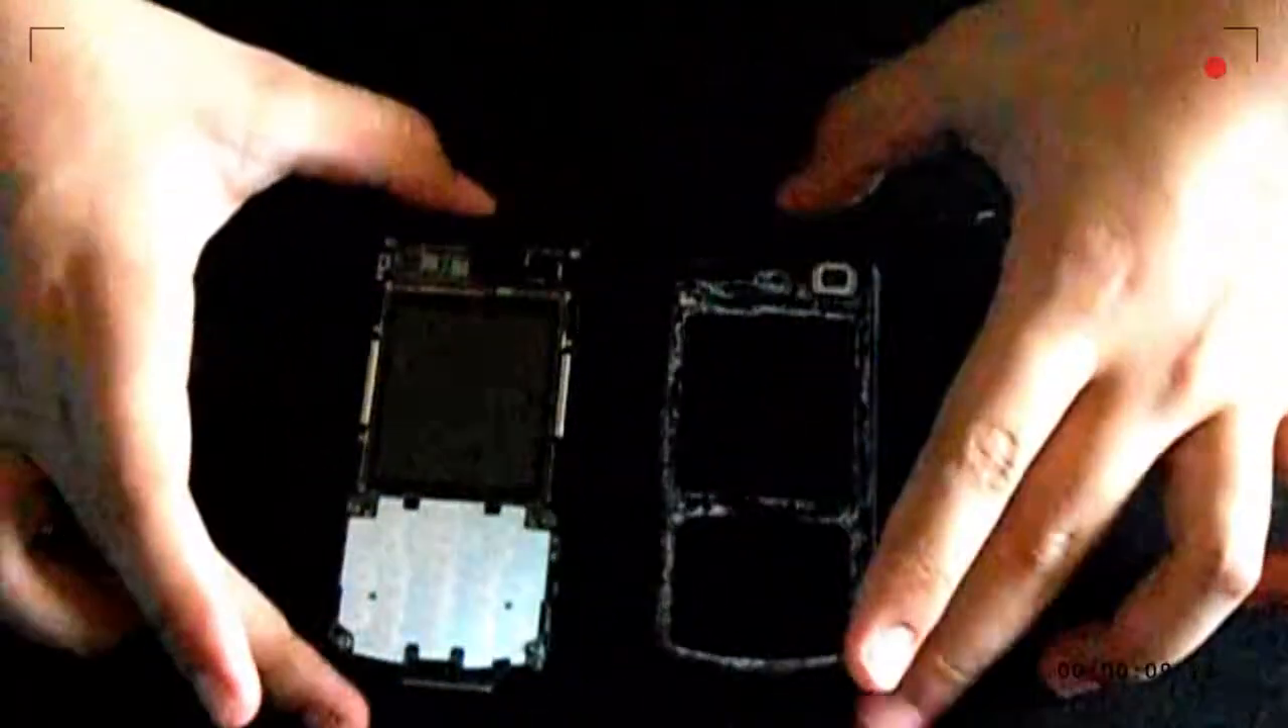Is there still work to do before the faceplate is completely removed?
No.